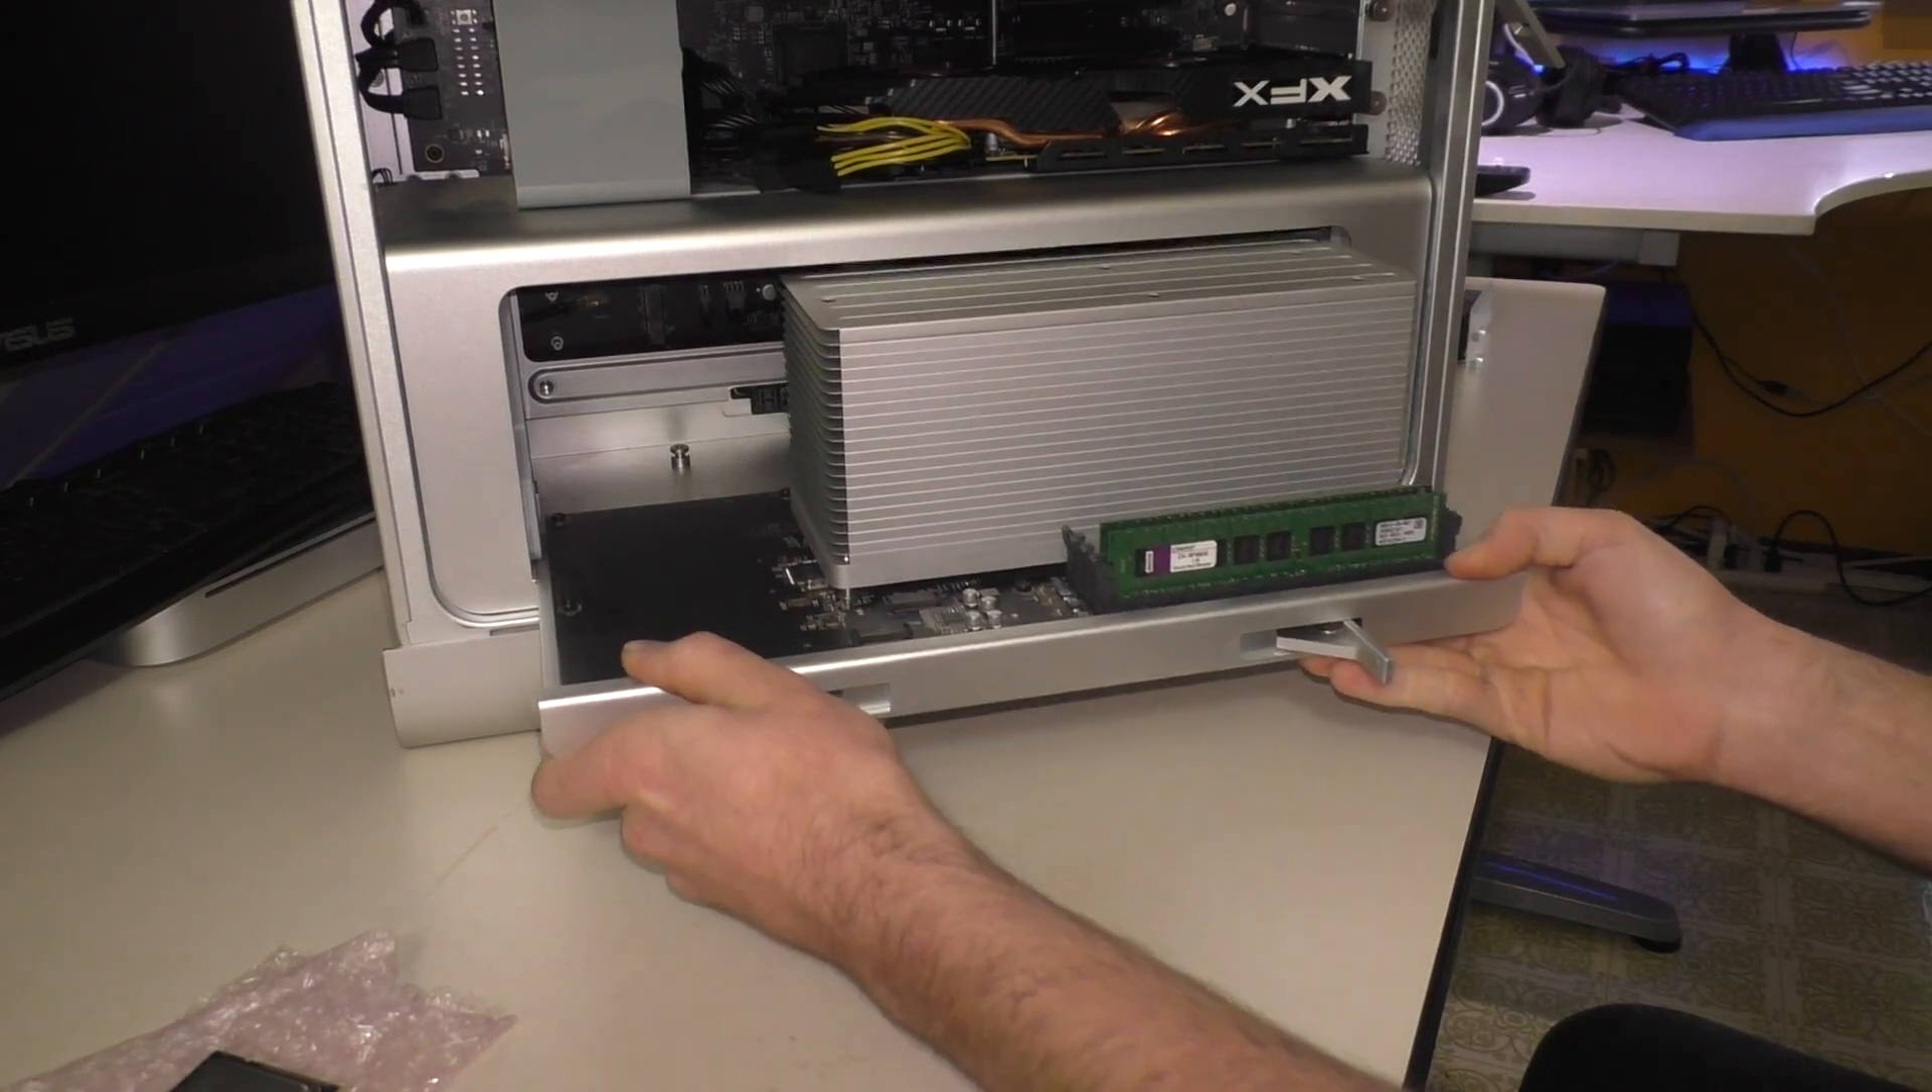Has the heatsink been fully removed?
No.